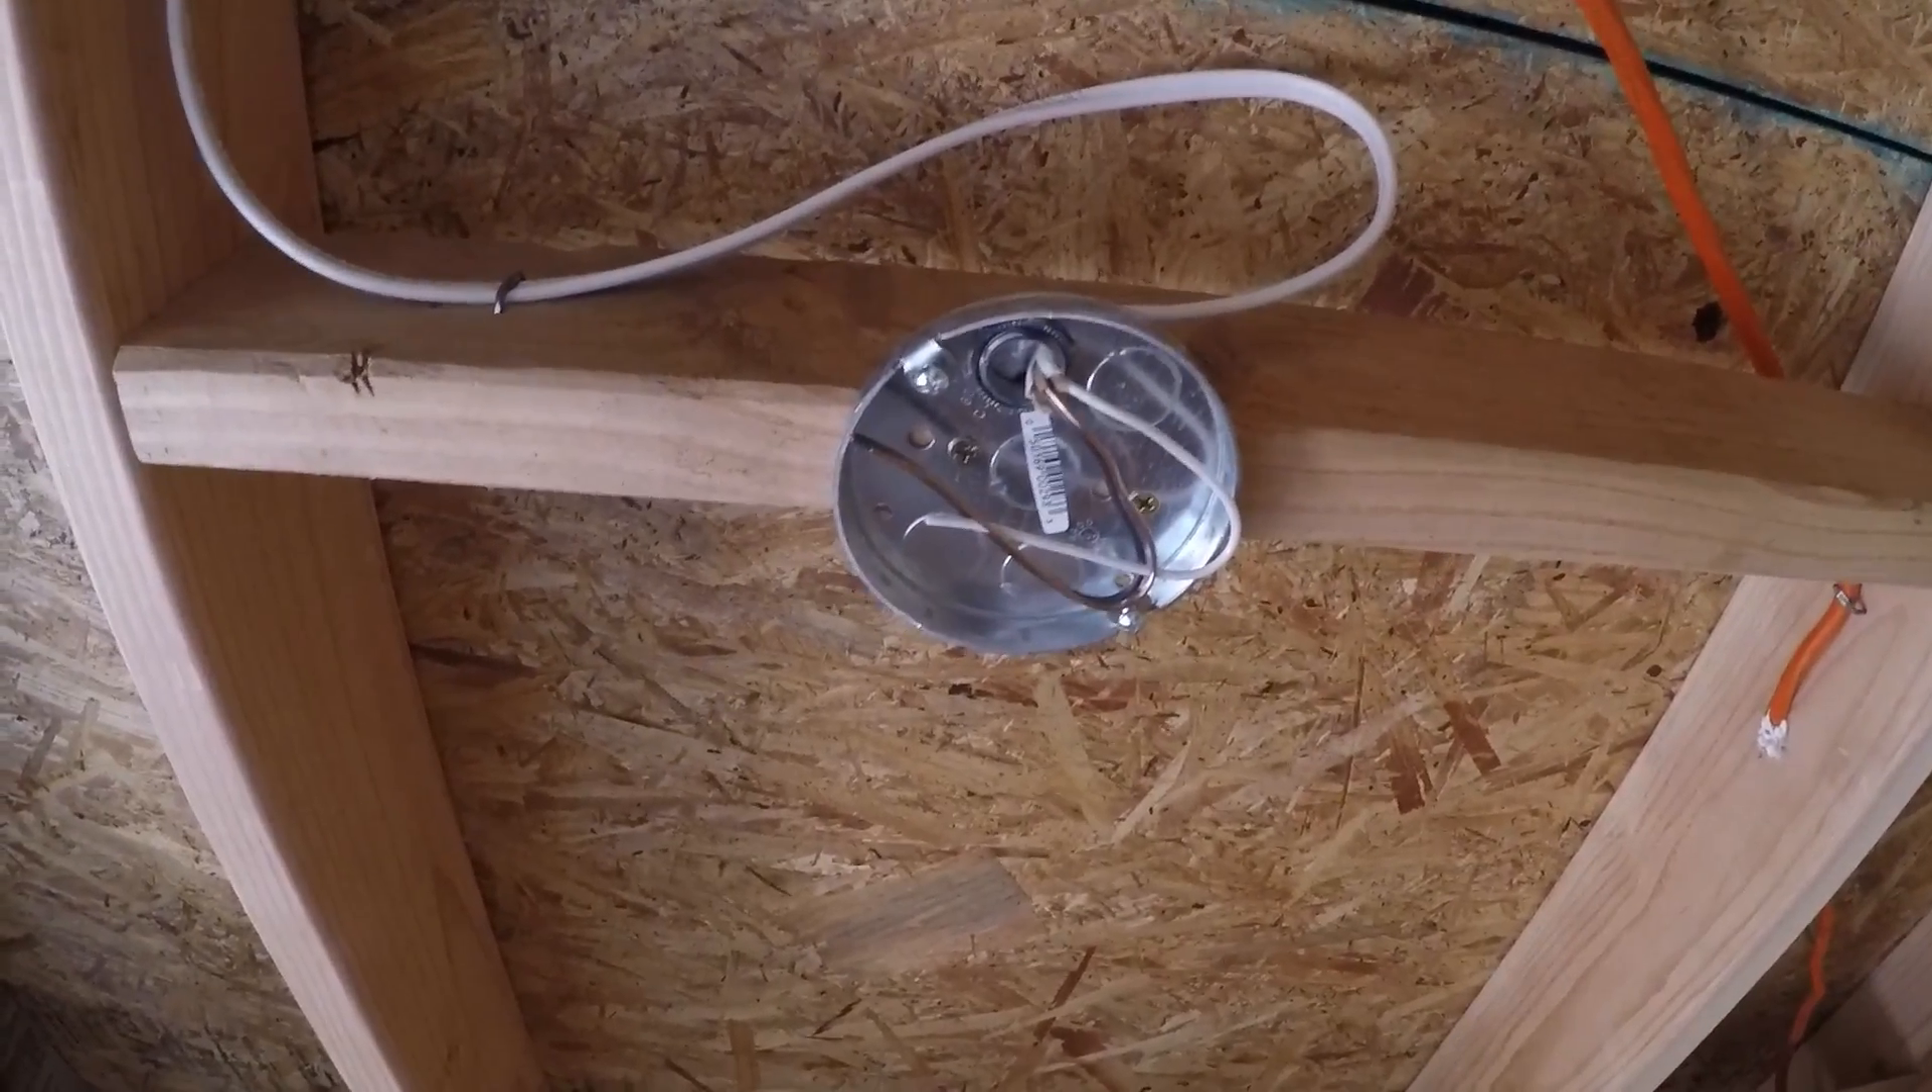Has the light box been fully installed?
Yes.